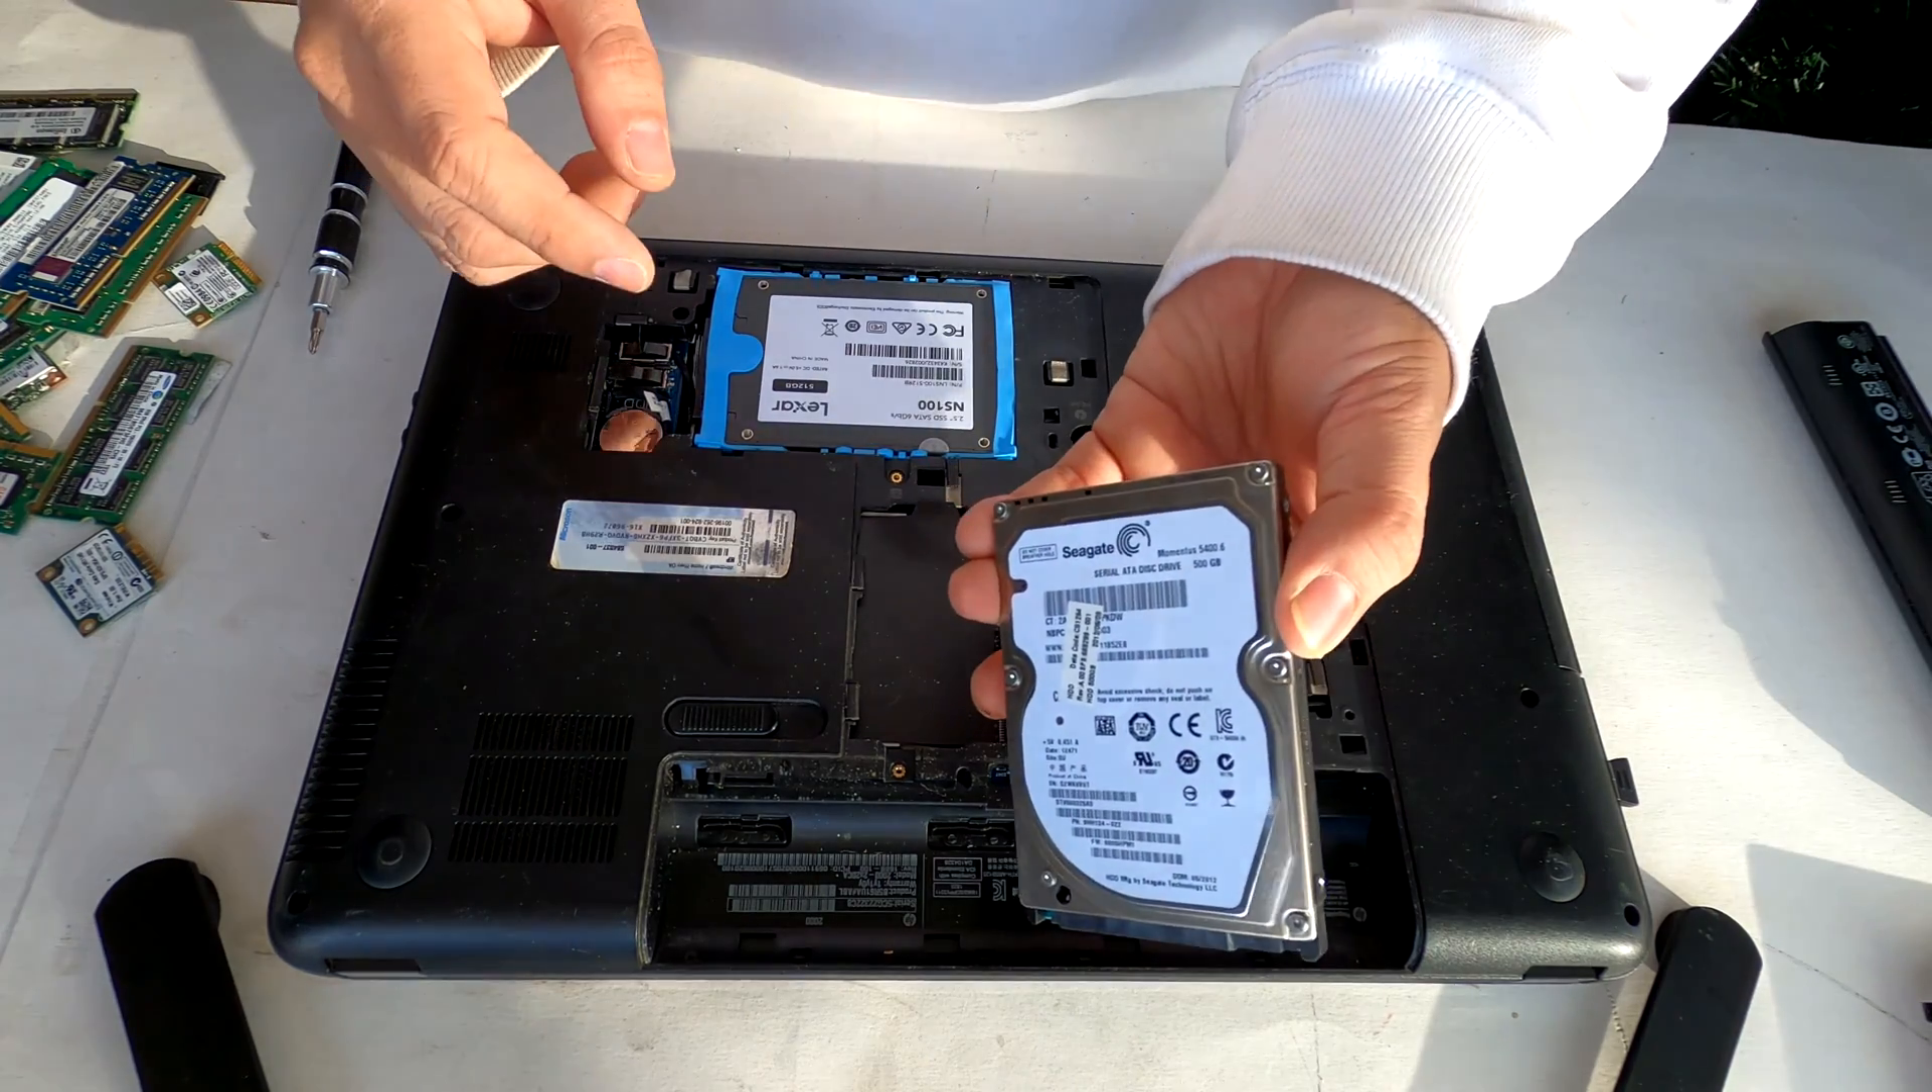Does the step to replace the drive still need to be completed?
No.